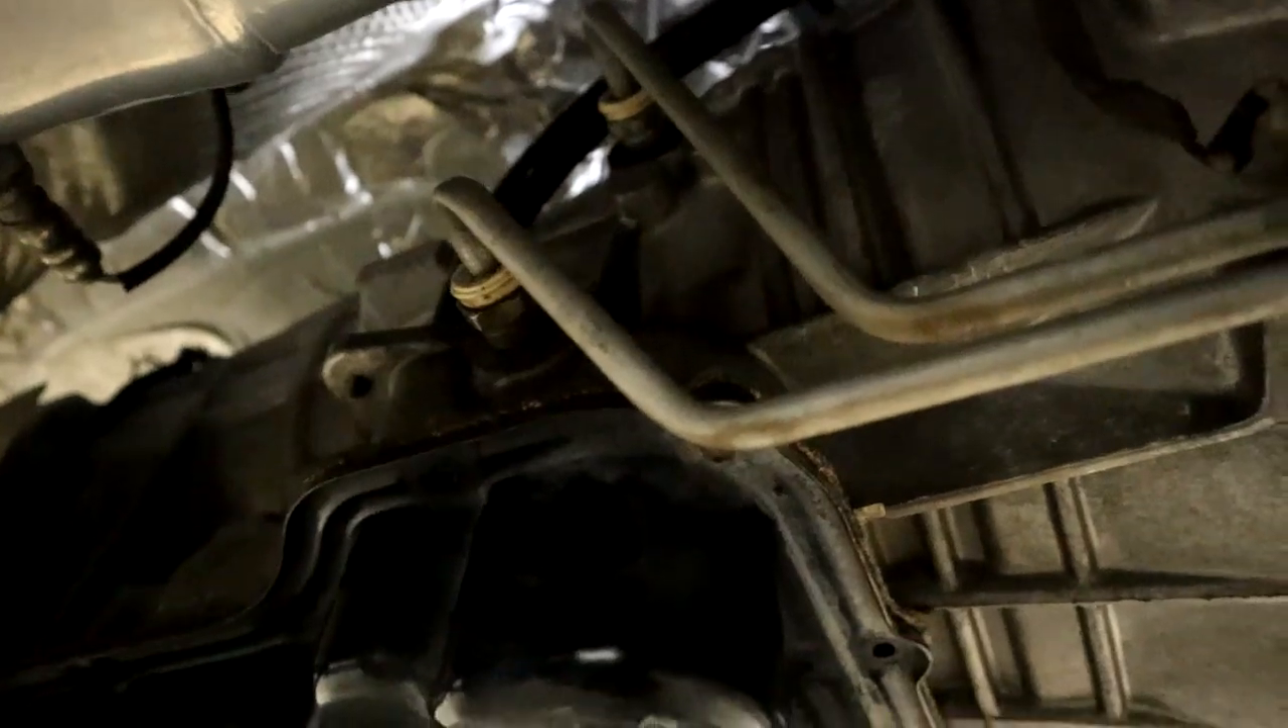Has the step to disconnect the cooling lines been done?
No.